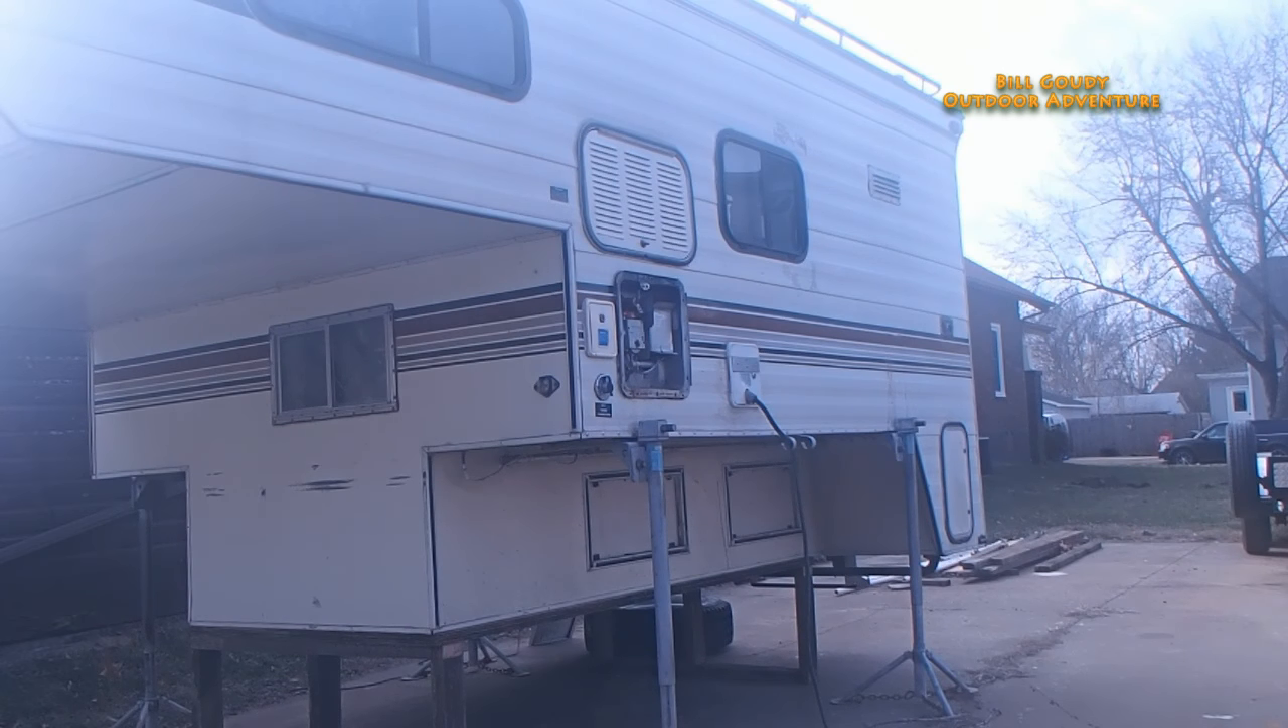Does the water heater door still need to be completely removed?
No.